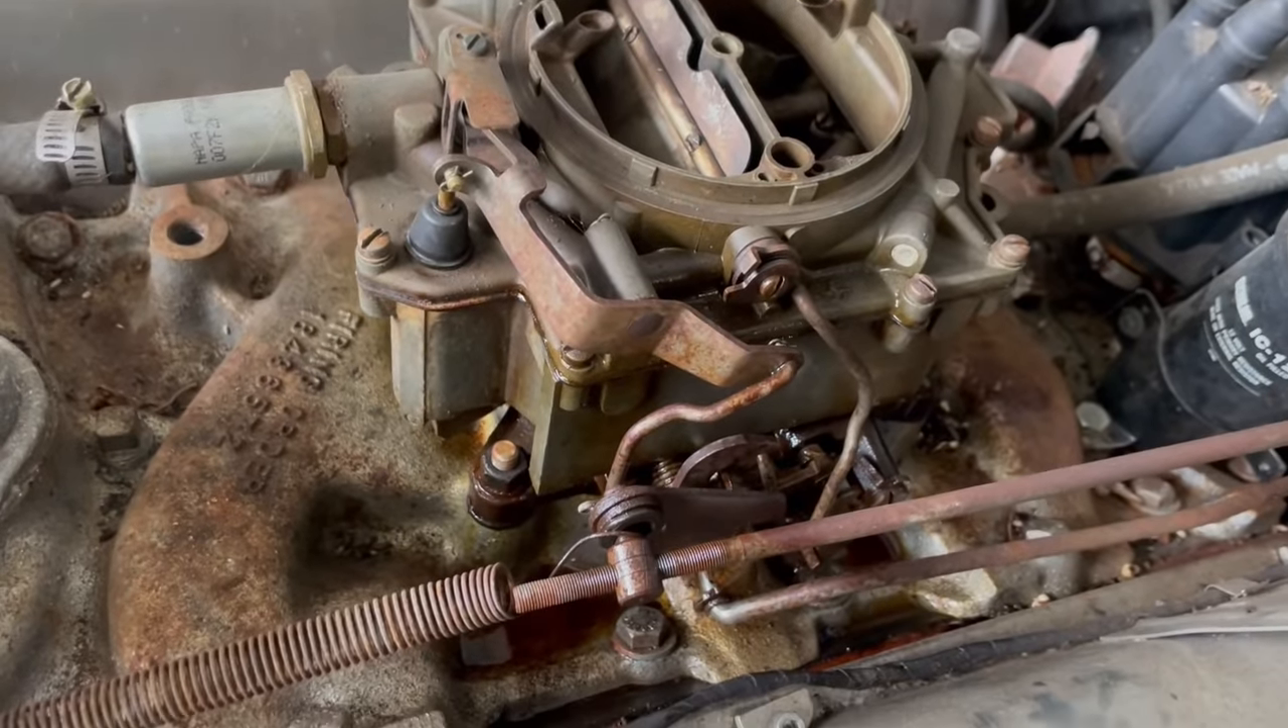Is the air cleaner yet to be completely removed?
No.